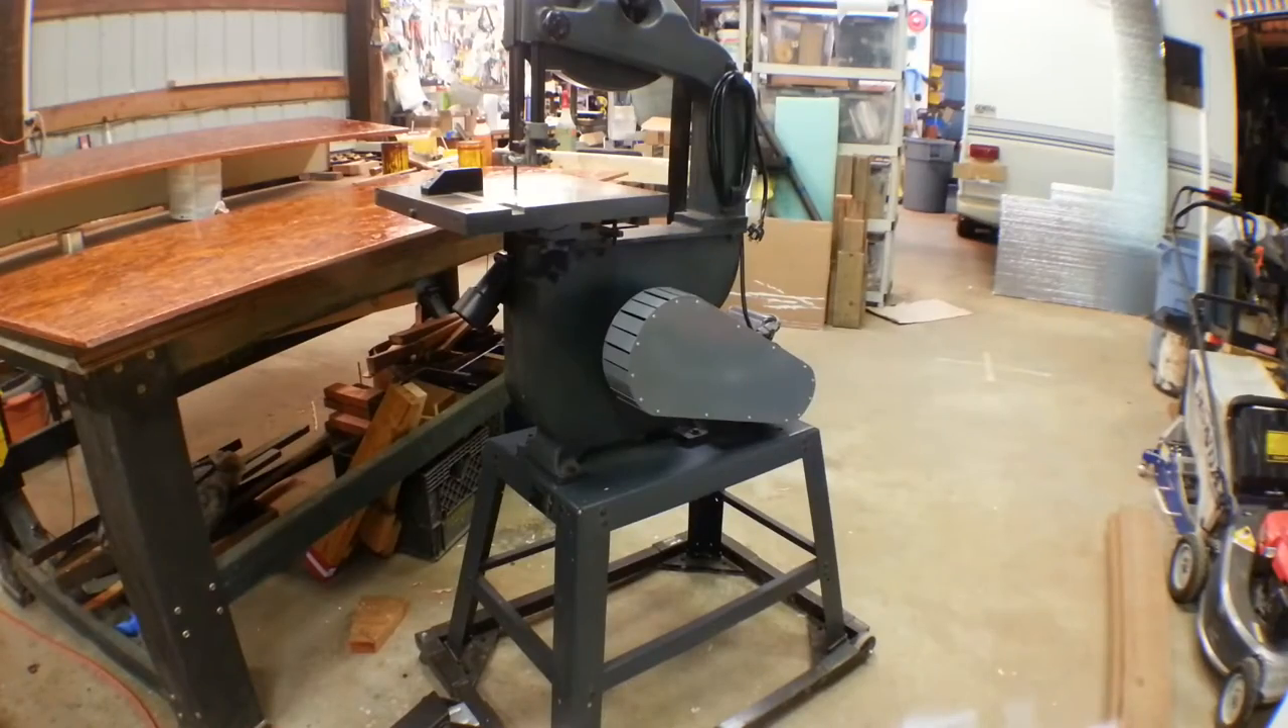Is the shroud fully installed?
Yes.